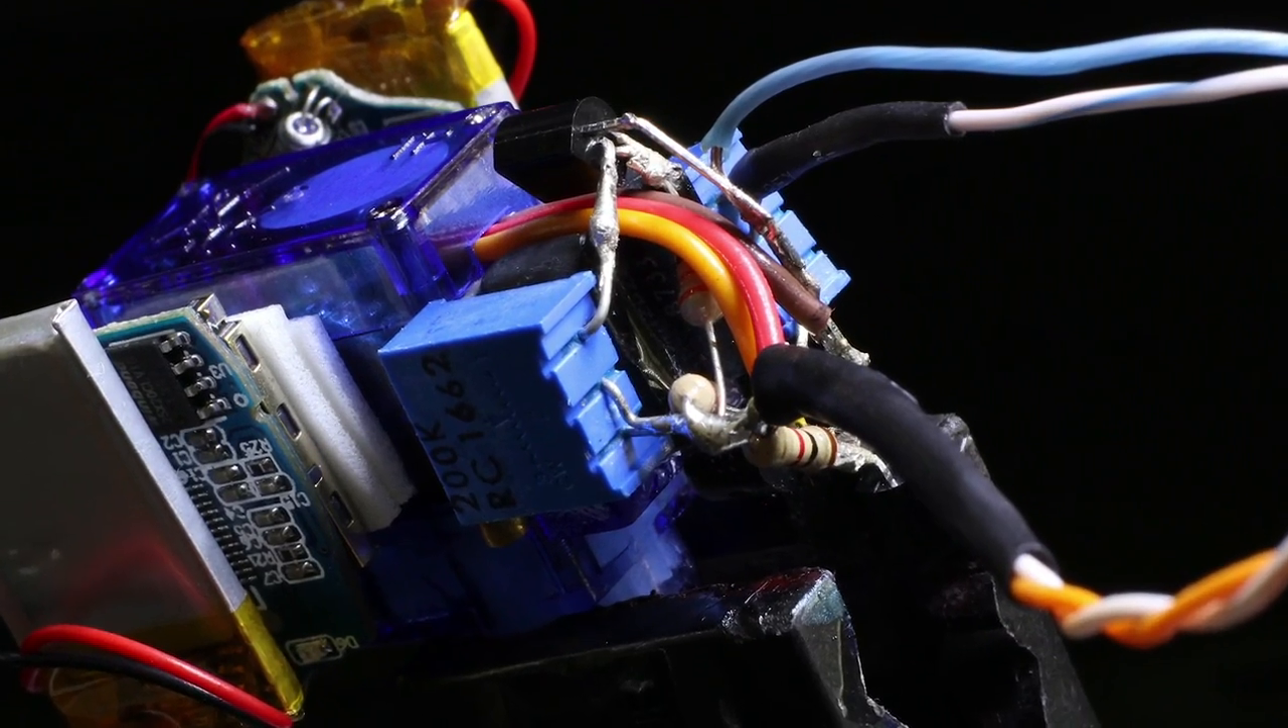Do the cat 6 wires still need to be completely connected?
No.